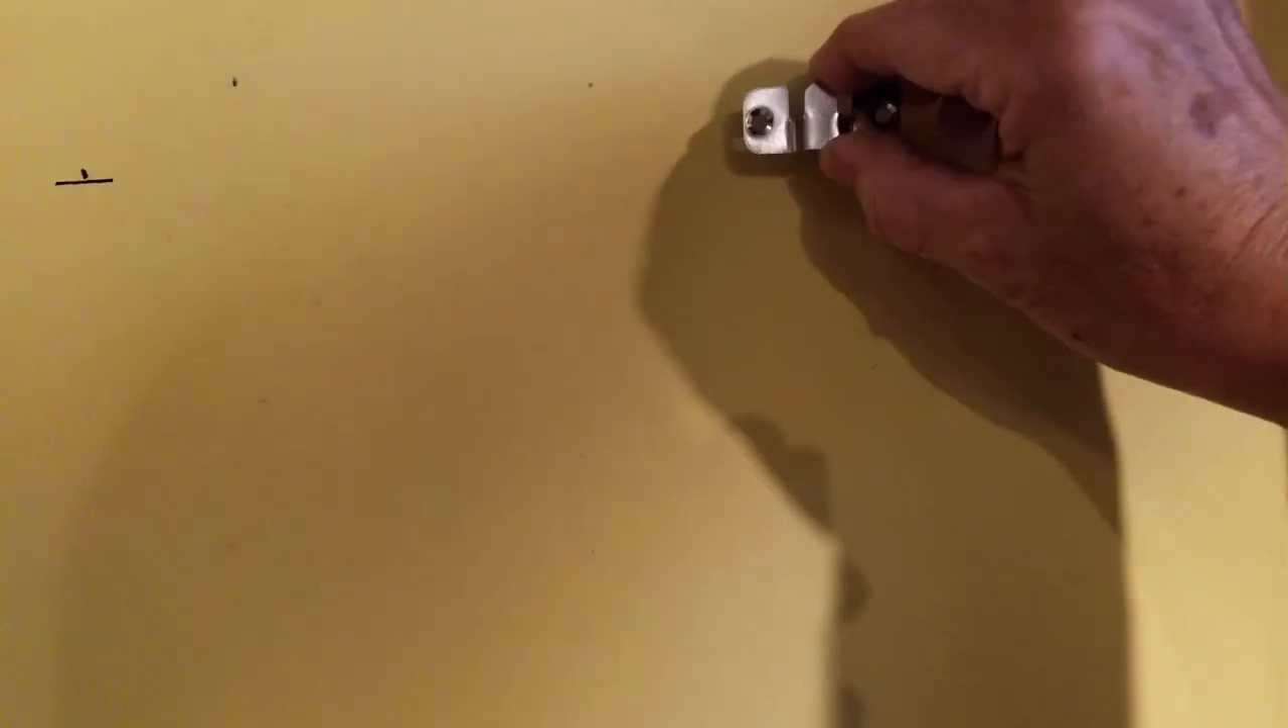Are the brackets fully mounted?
No.